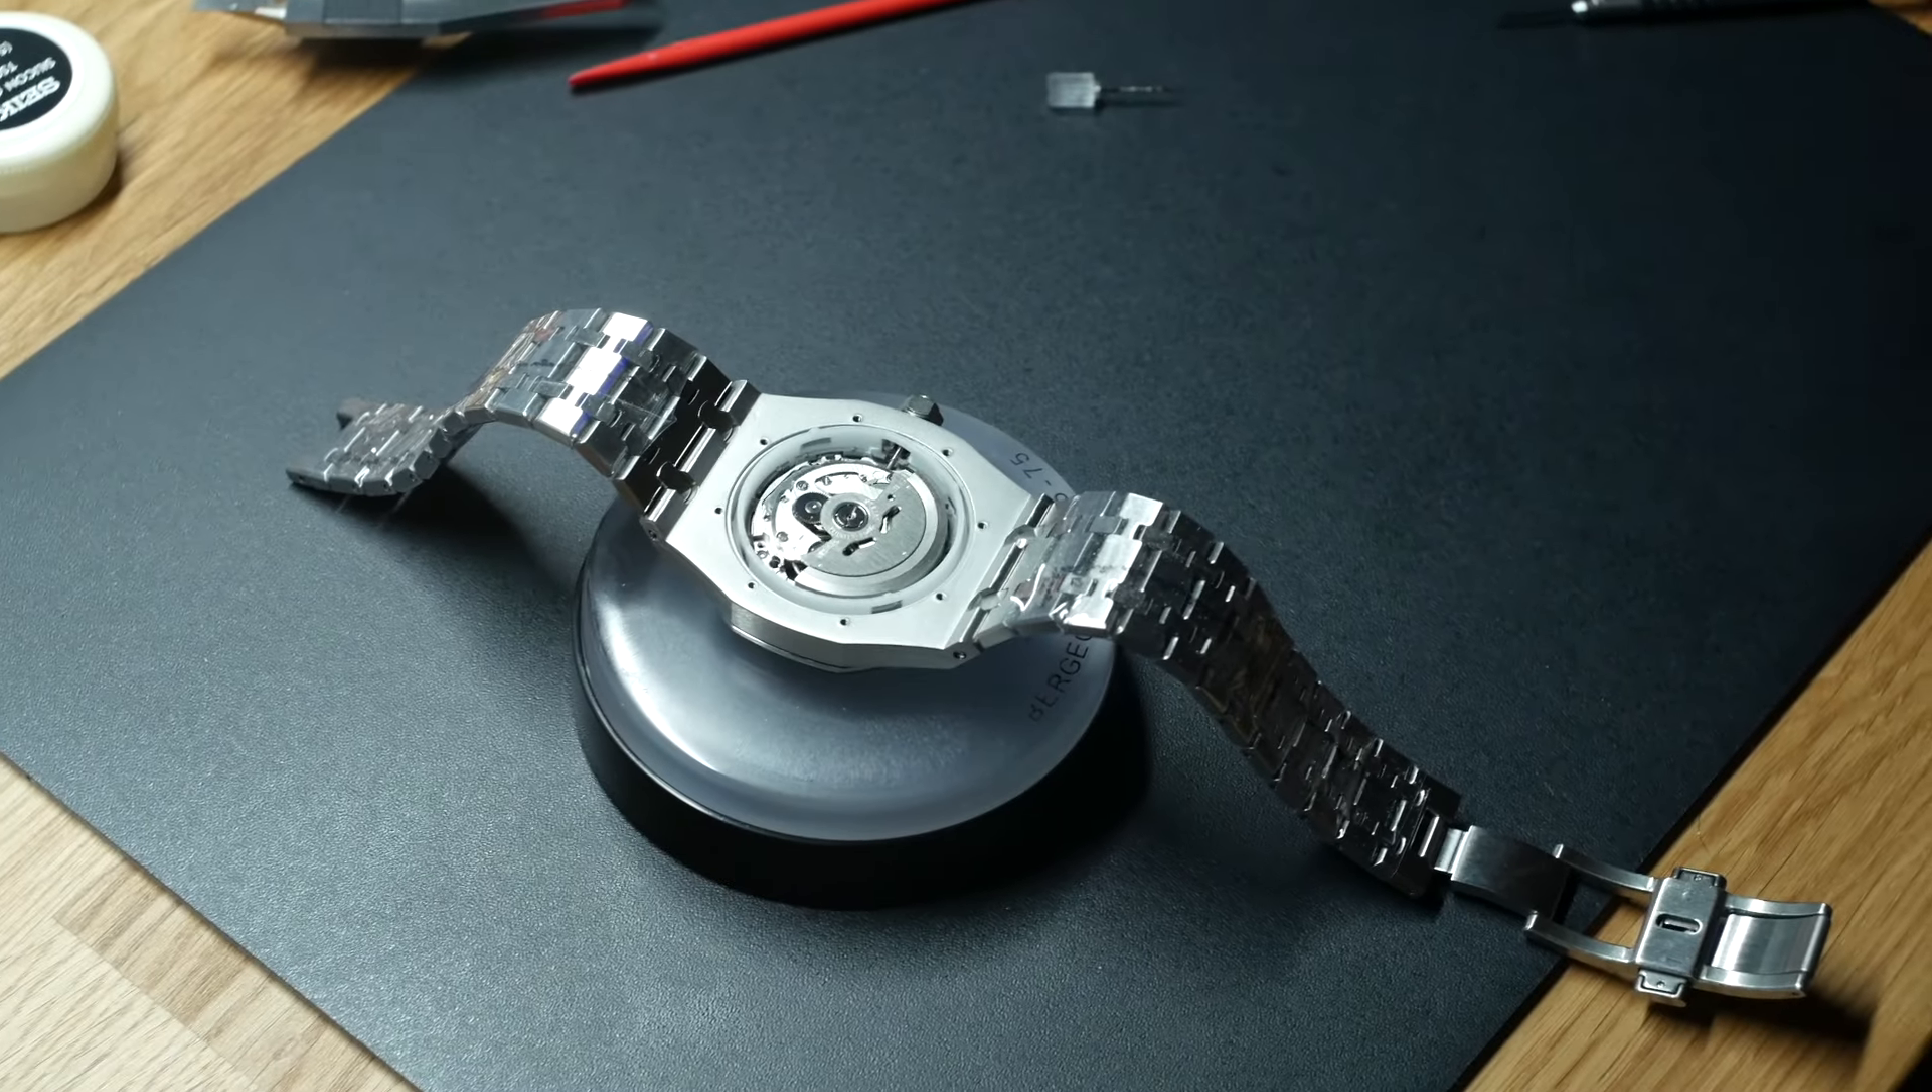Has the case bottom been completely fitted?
No.